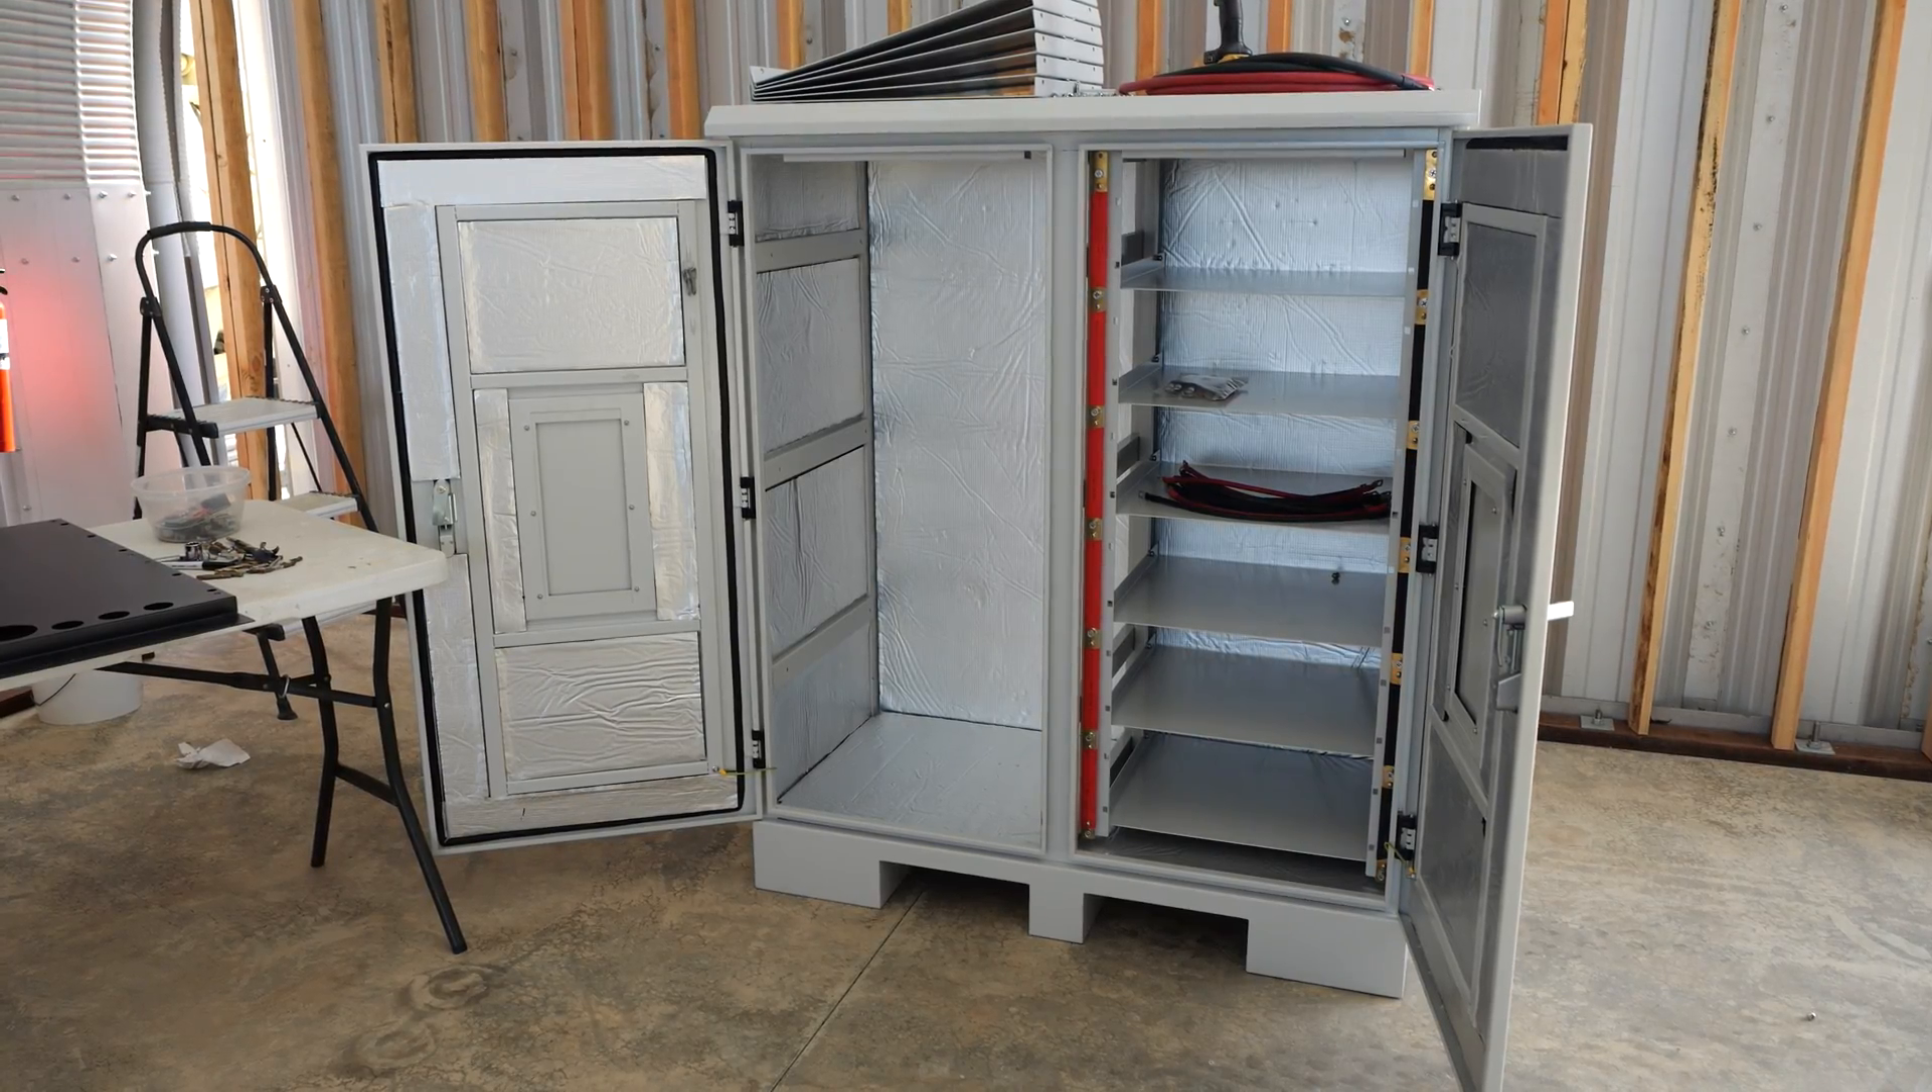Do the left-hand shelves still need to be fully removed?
No.